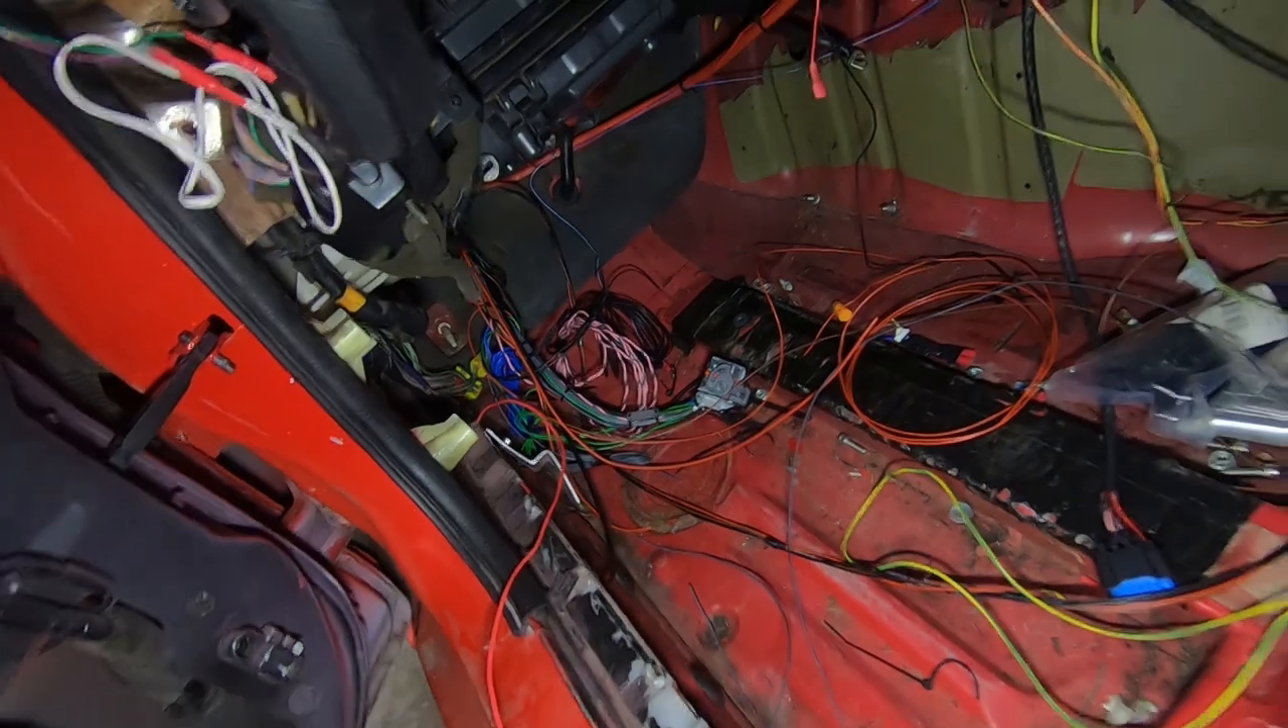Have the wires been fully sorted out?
No.